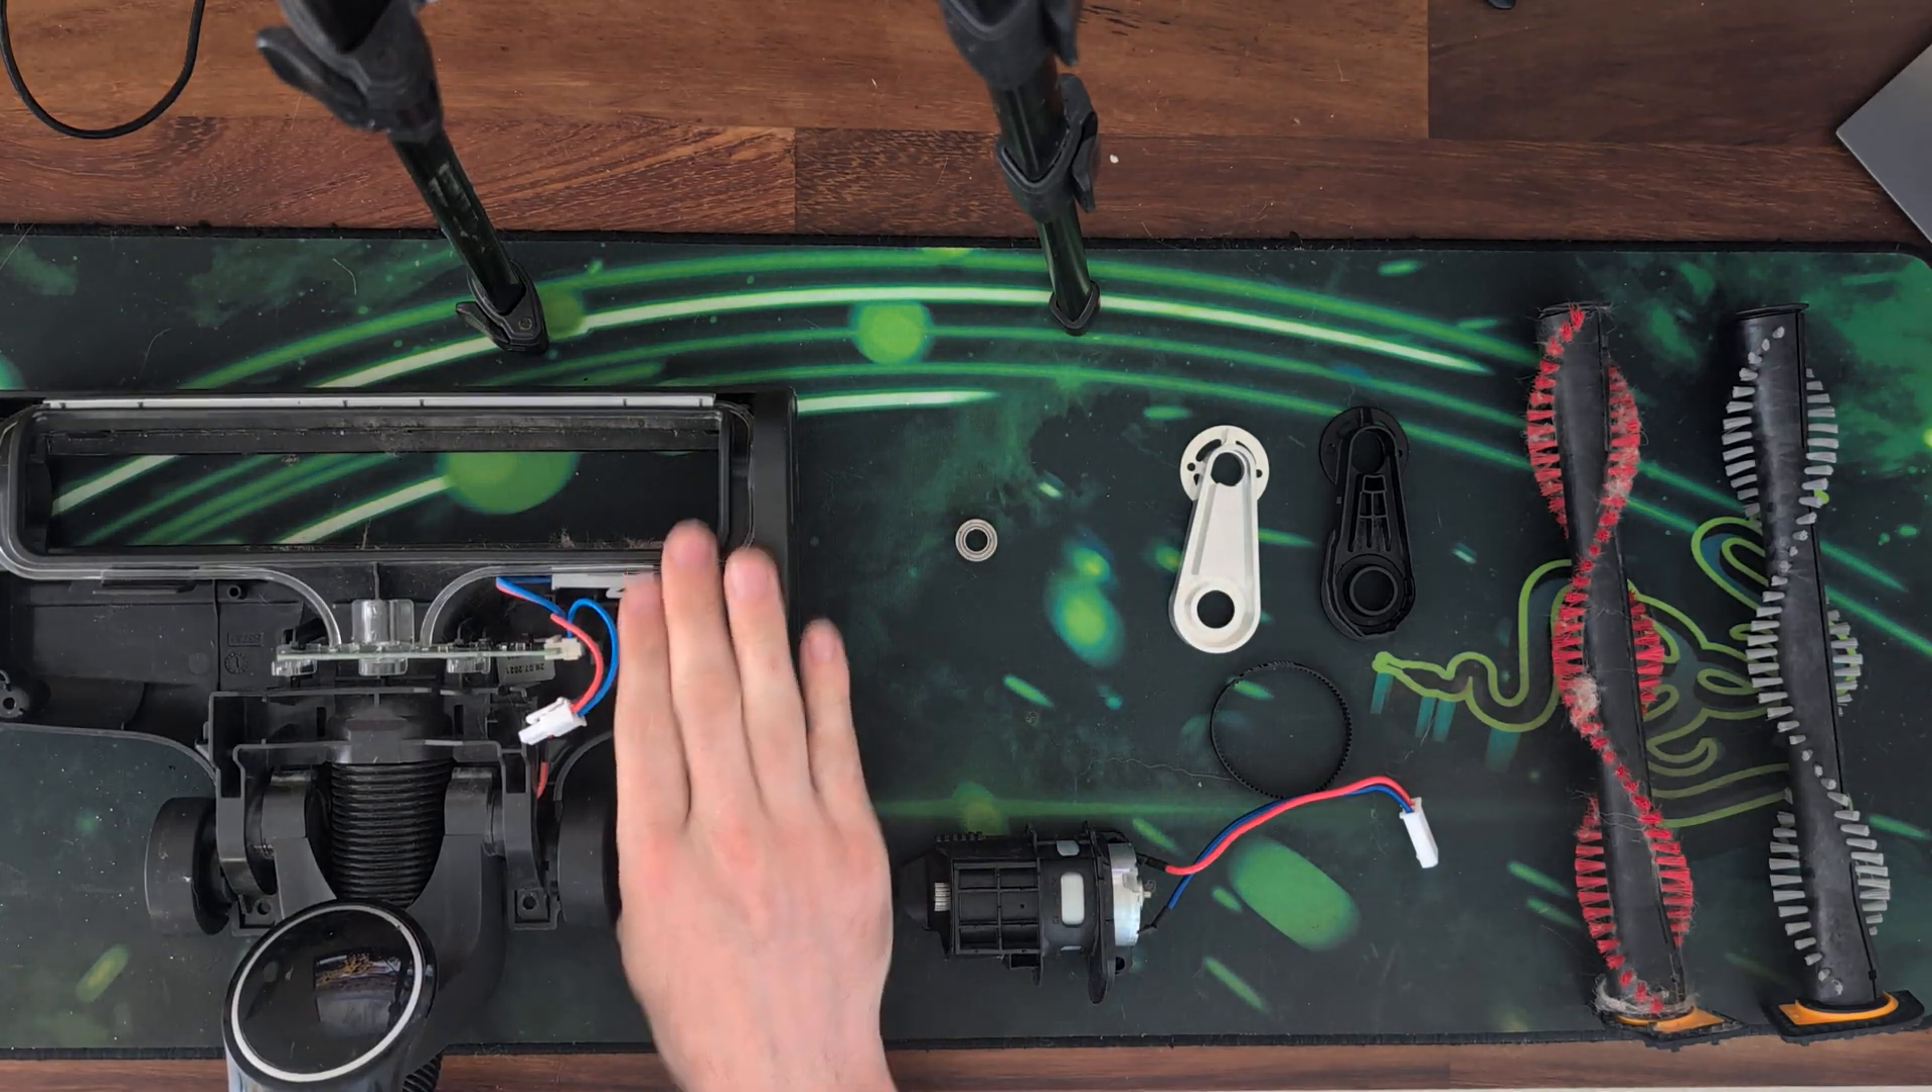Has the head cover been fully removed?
Yes.